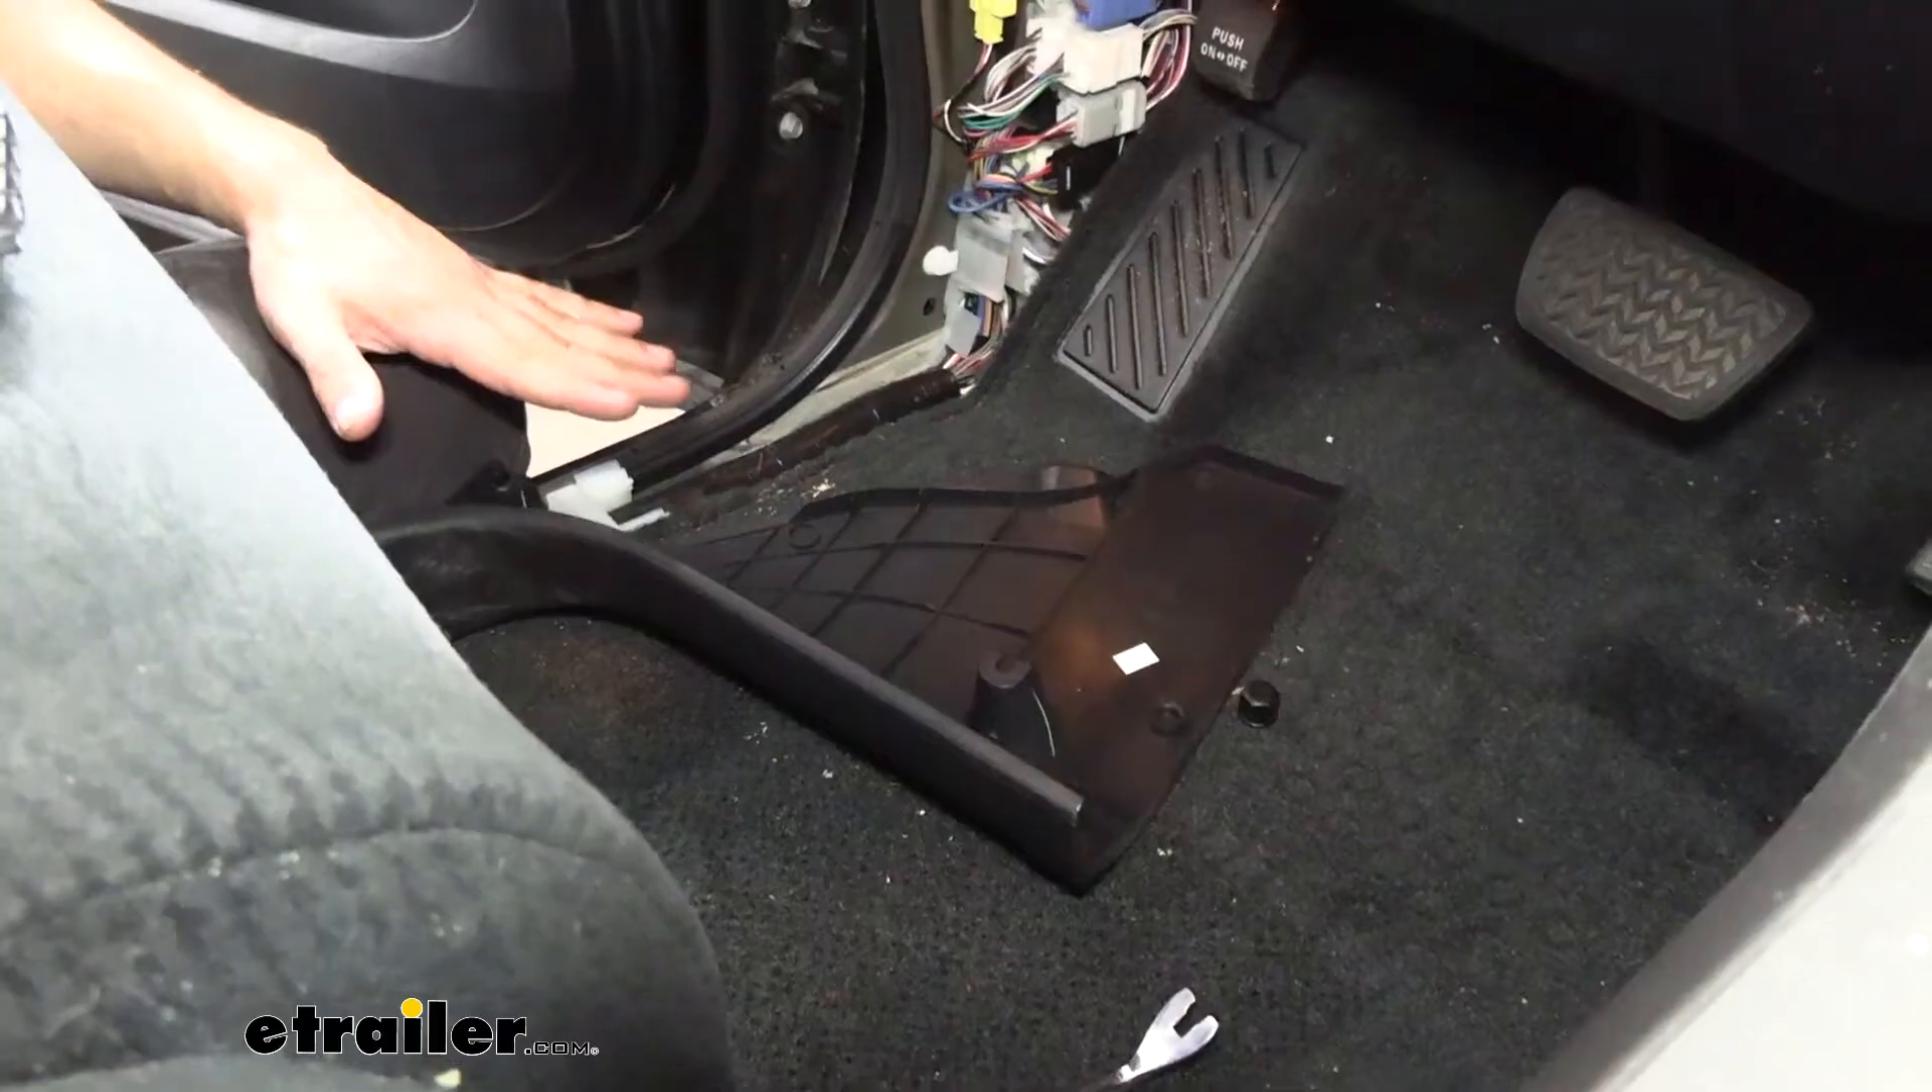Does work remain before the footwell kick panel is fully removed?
No.